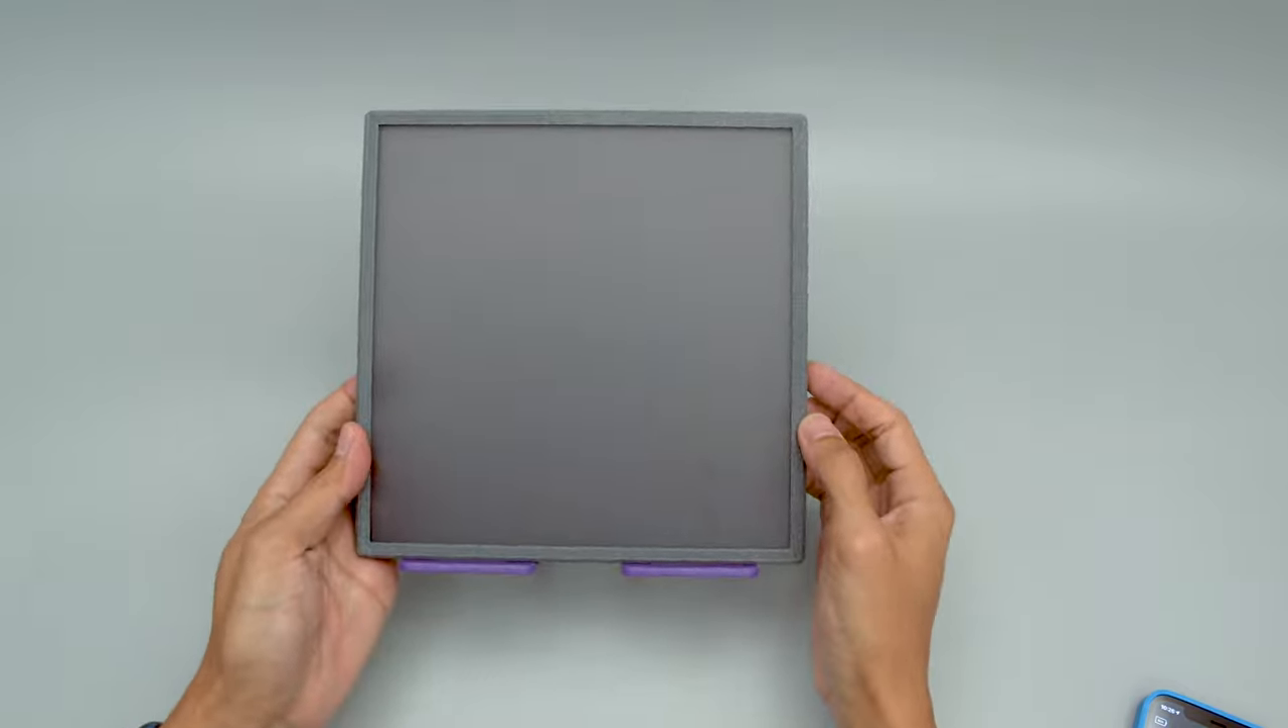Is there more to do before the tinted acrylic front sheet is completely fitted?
No.